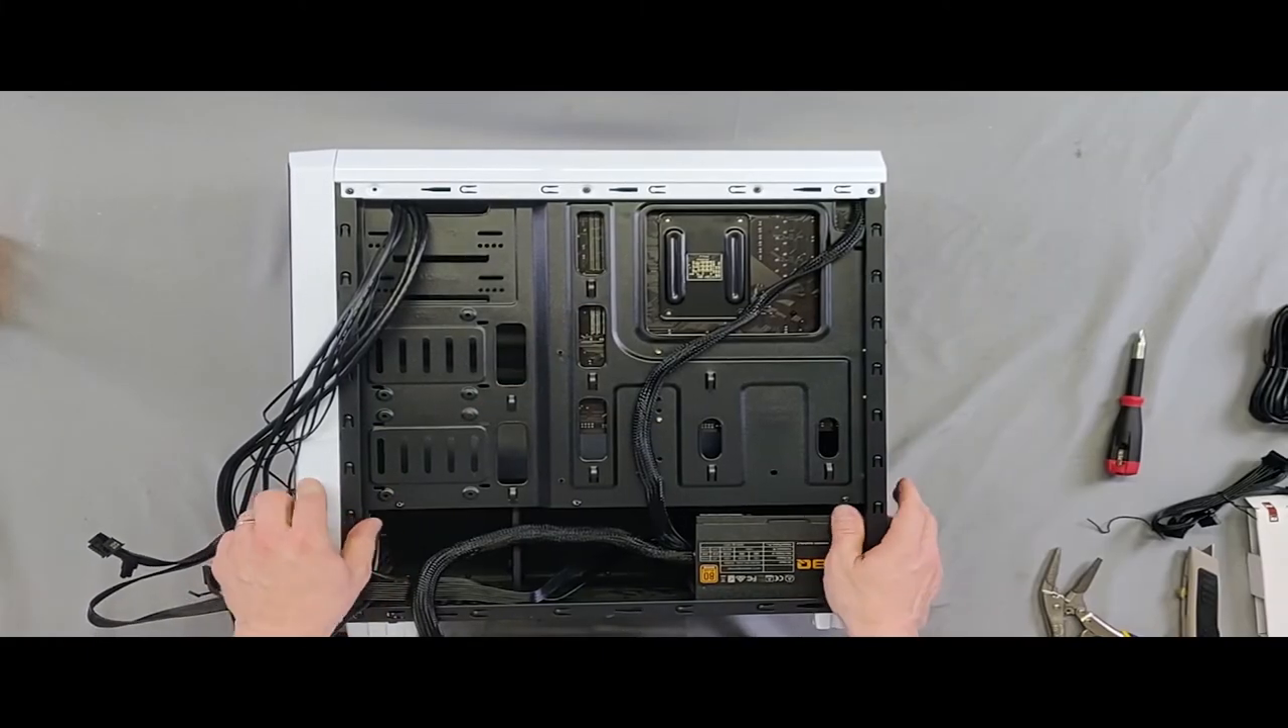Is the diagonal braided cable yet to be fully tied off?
Yes.